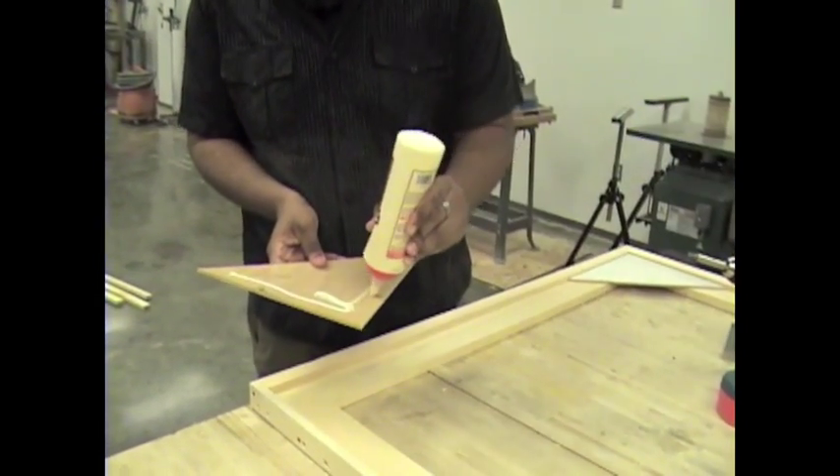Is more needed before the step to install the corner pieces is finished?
Yes.